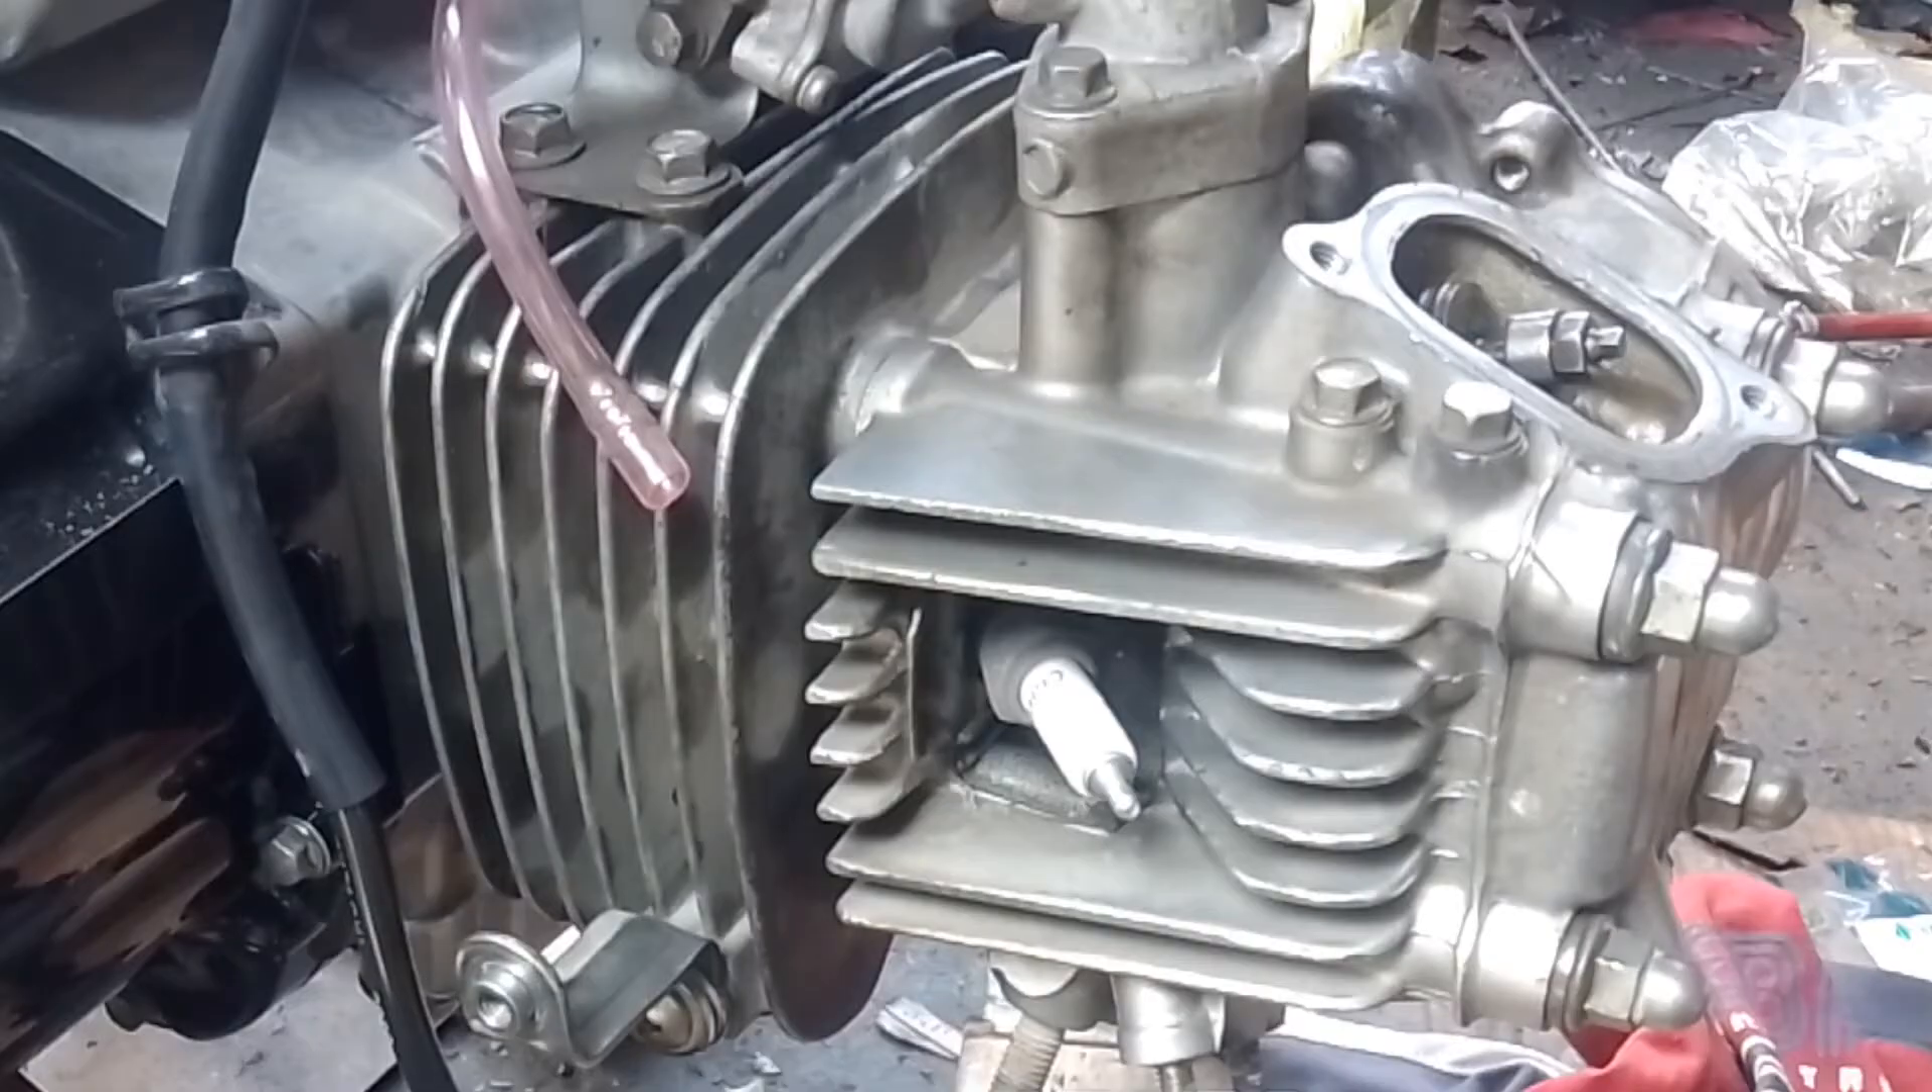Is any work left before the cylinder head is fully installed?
No.